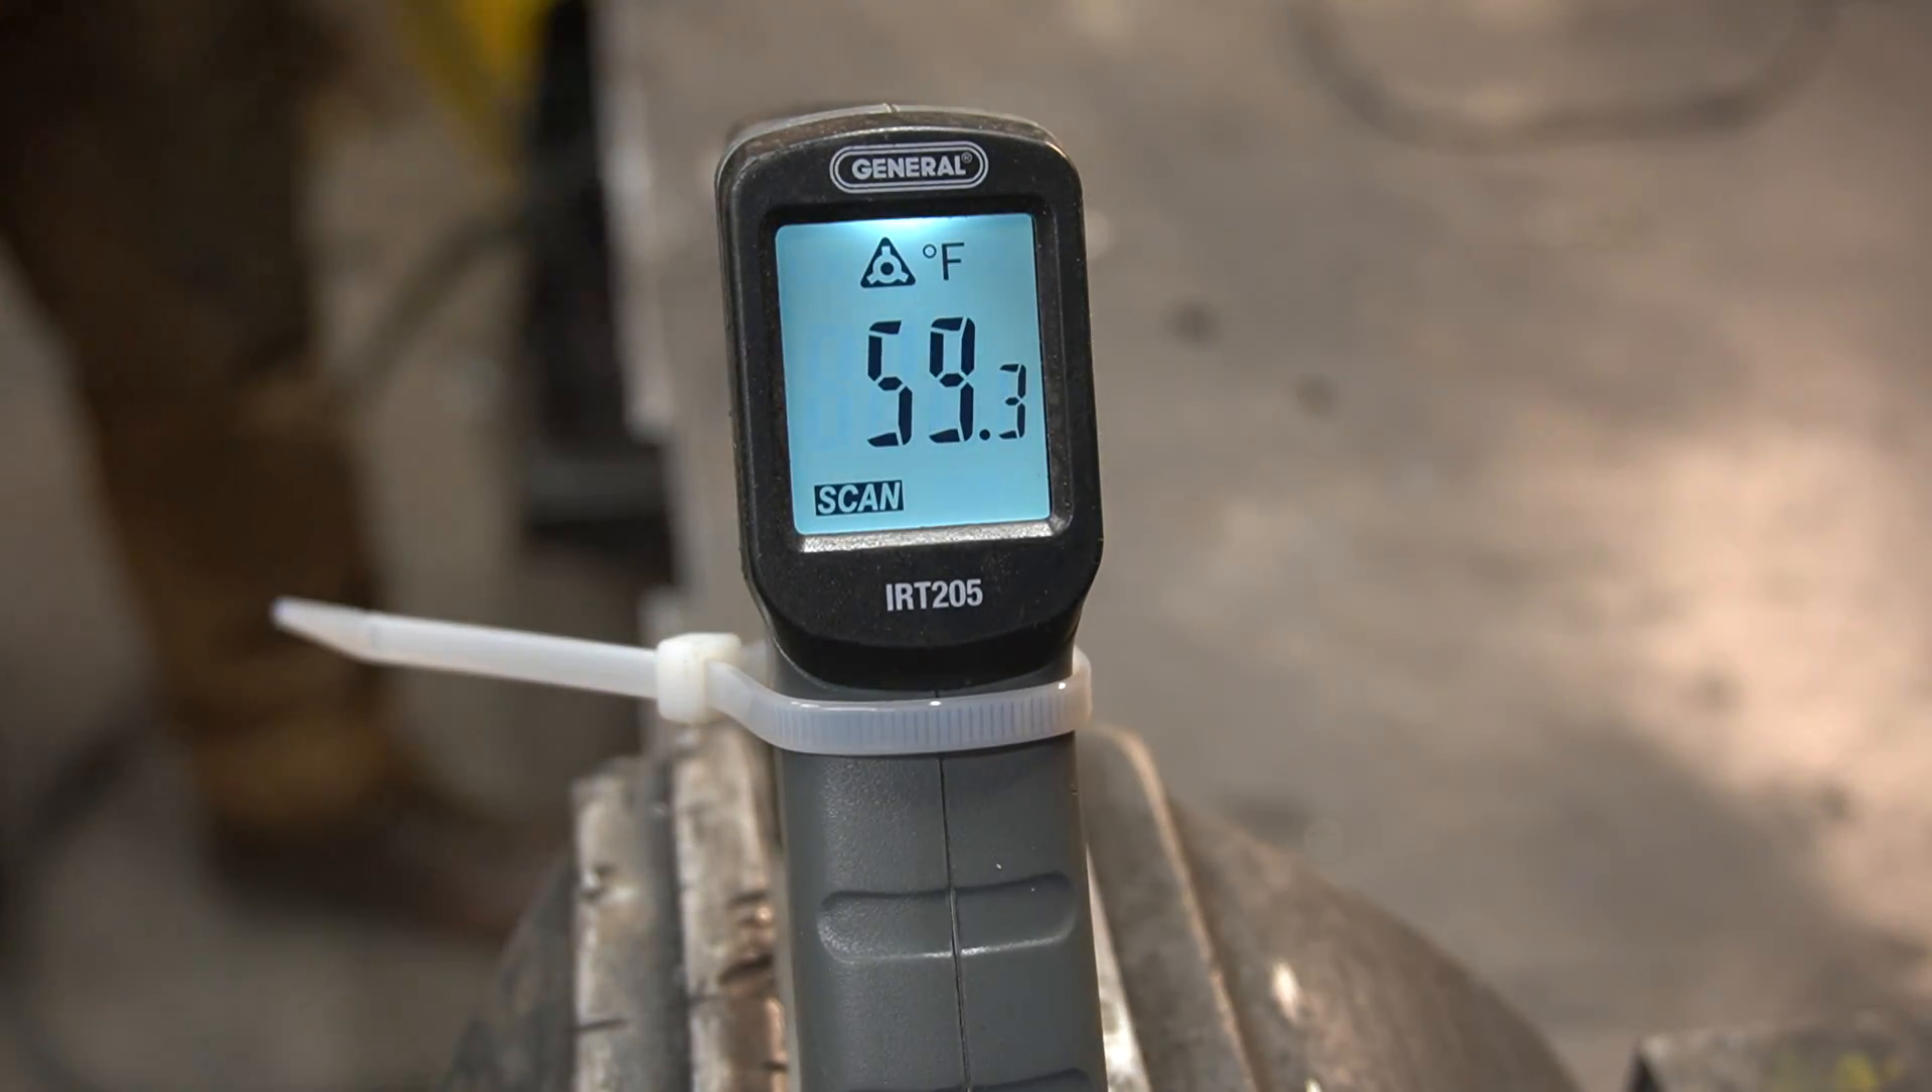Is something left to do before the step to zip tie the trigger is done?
No.